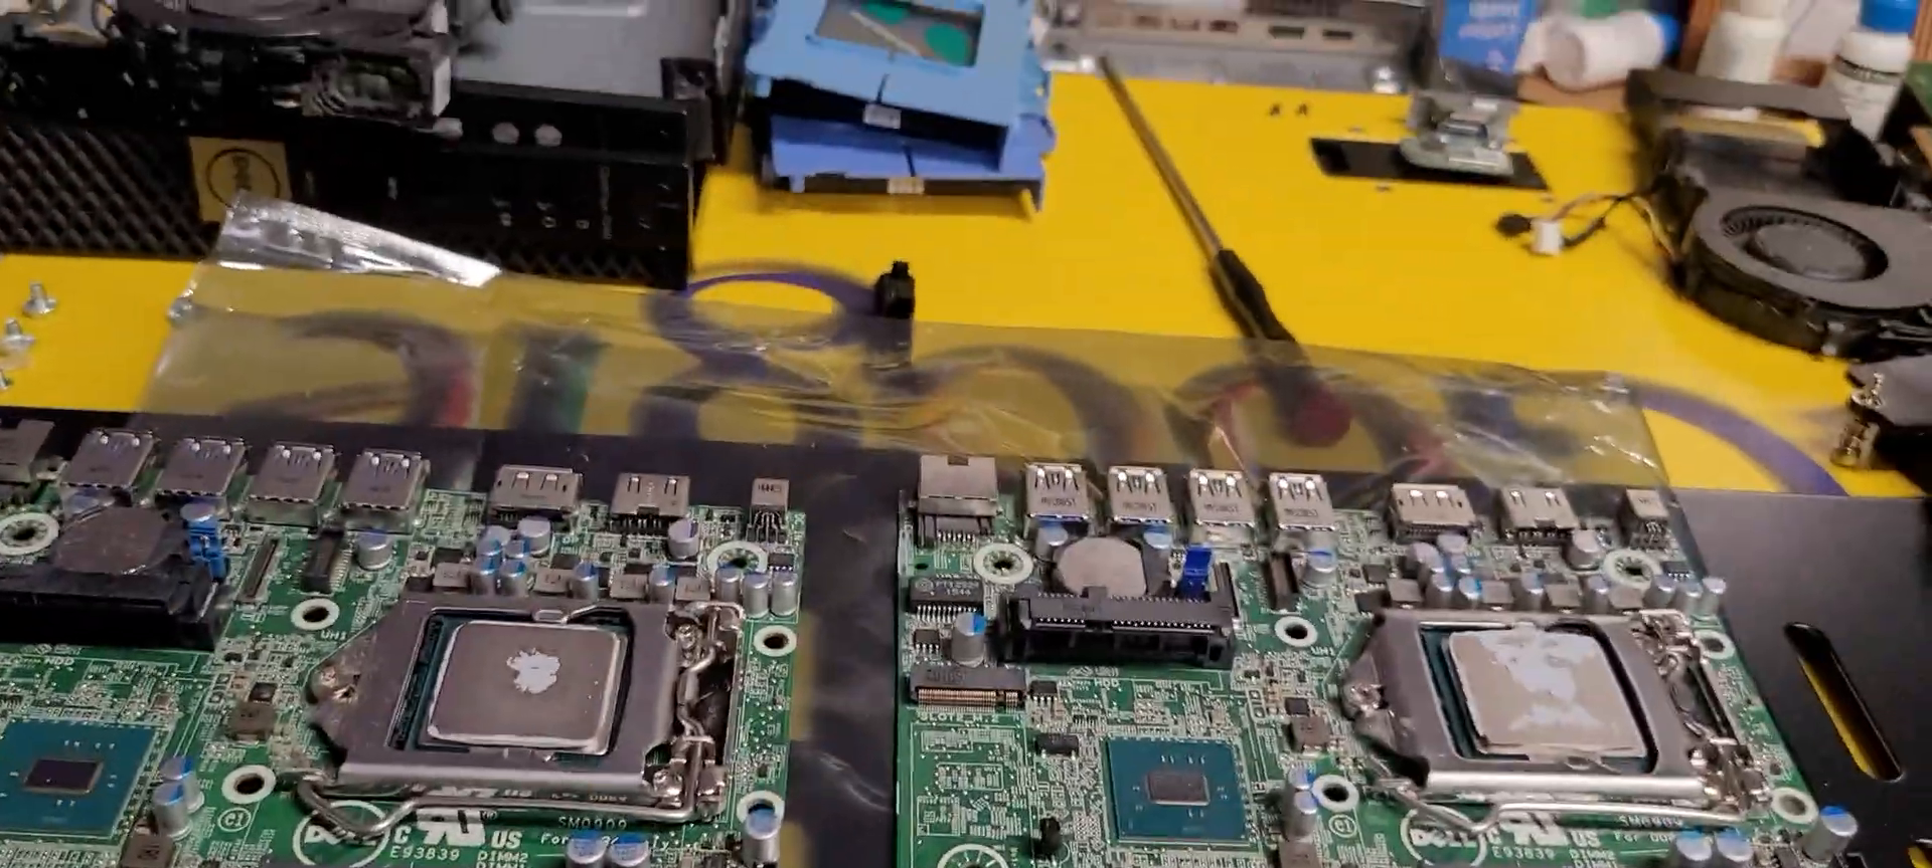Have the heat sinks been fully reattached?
No.